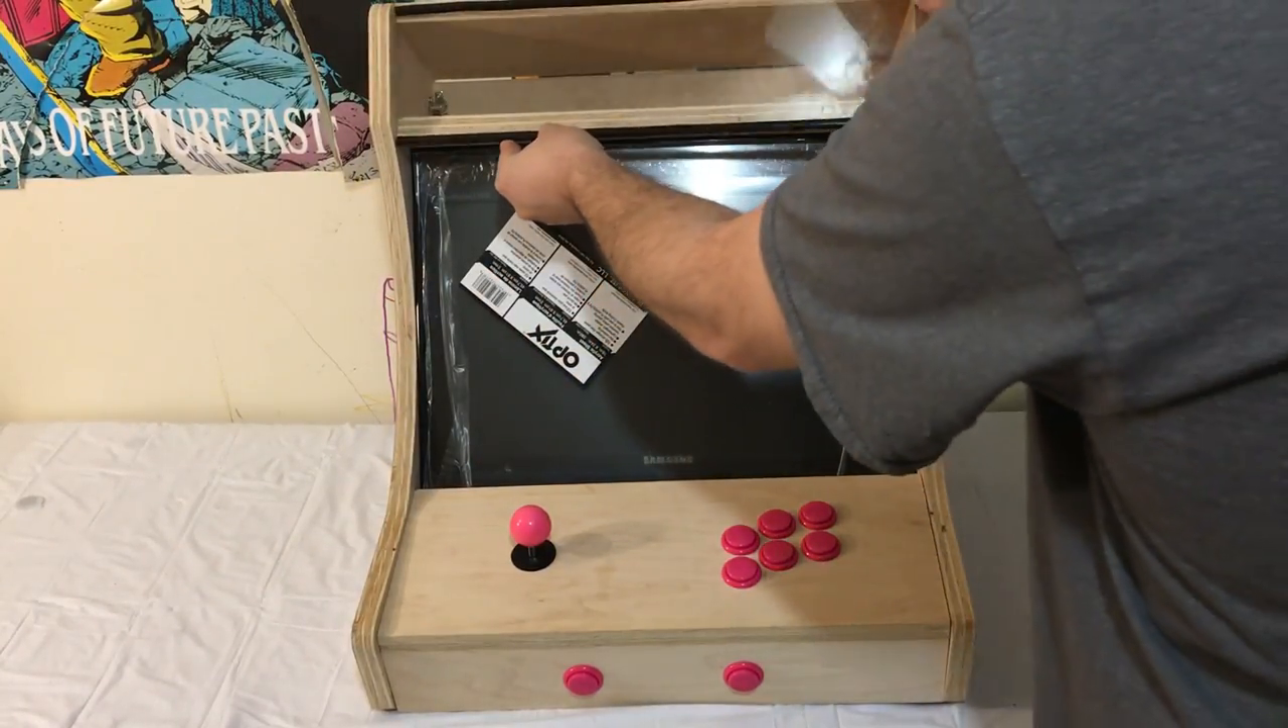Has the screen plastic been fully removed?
No.